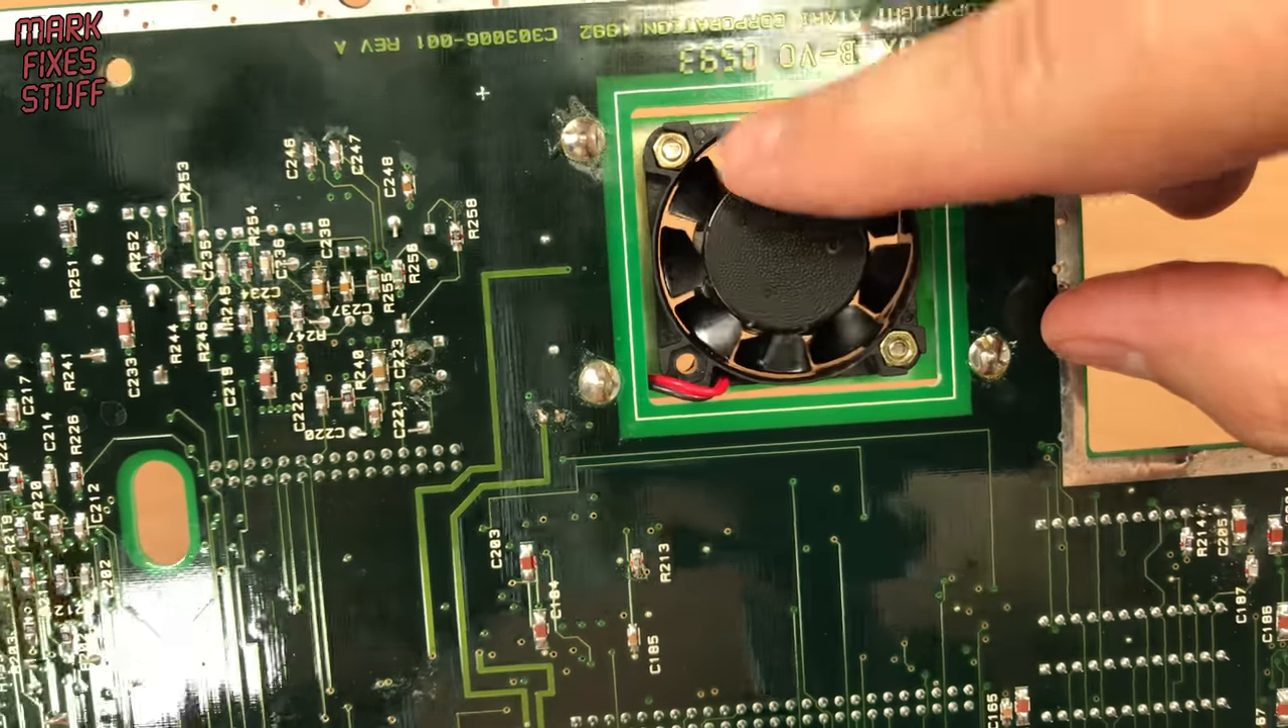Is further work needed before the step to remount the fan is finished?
No.